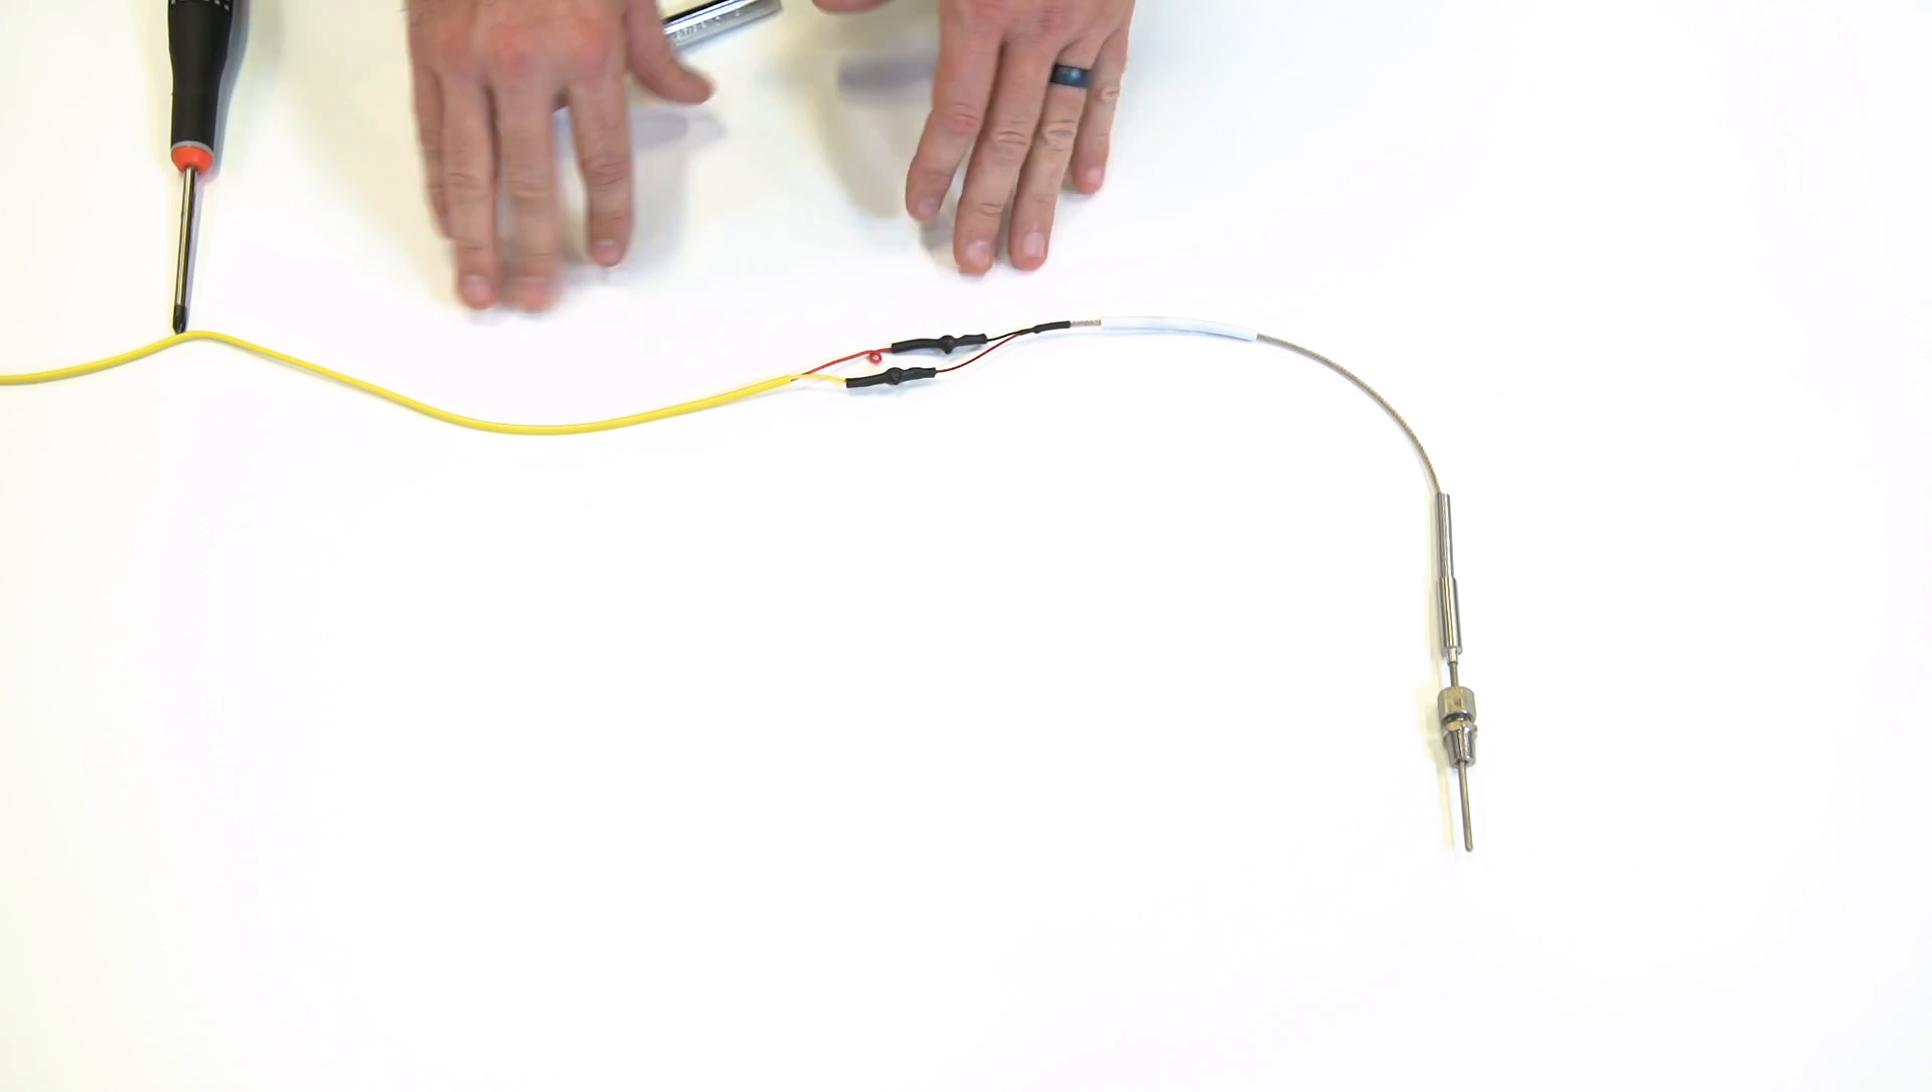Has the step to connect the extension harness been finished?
Yes.